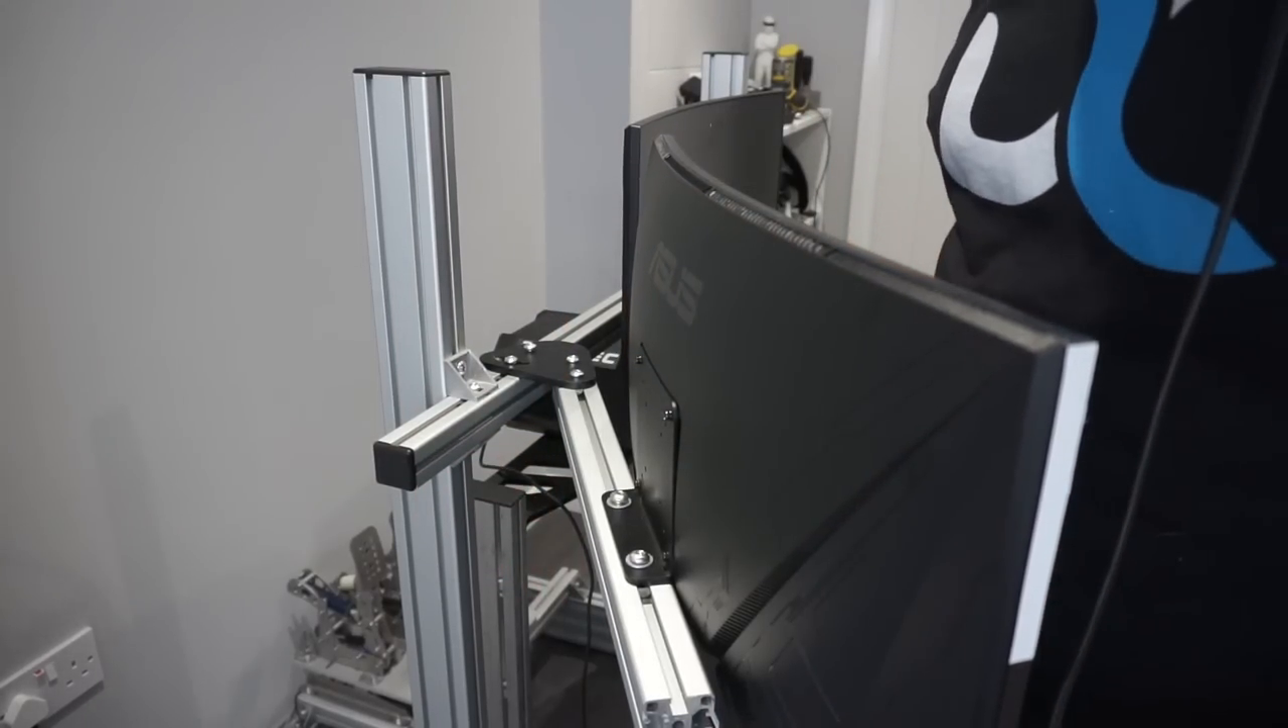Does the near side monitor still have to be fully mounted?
No.